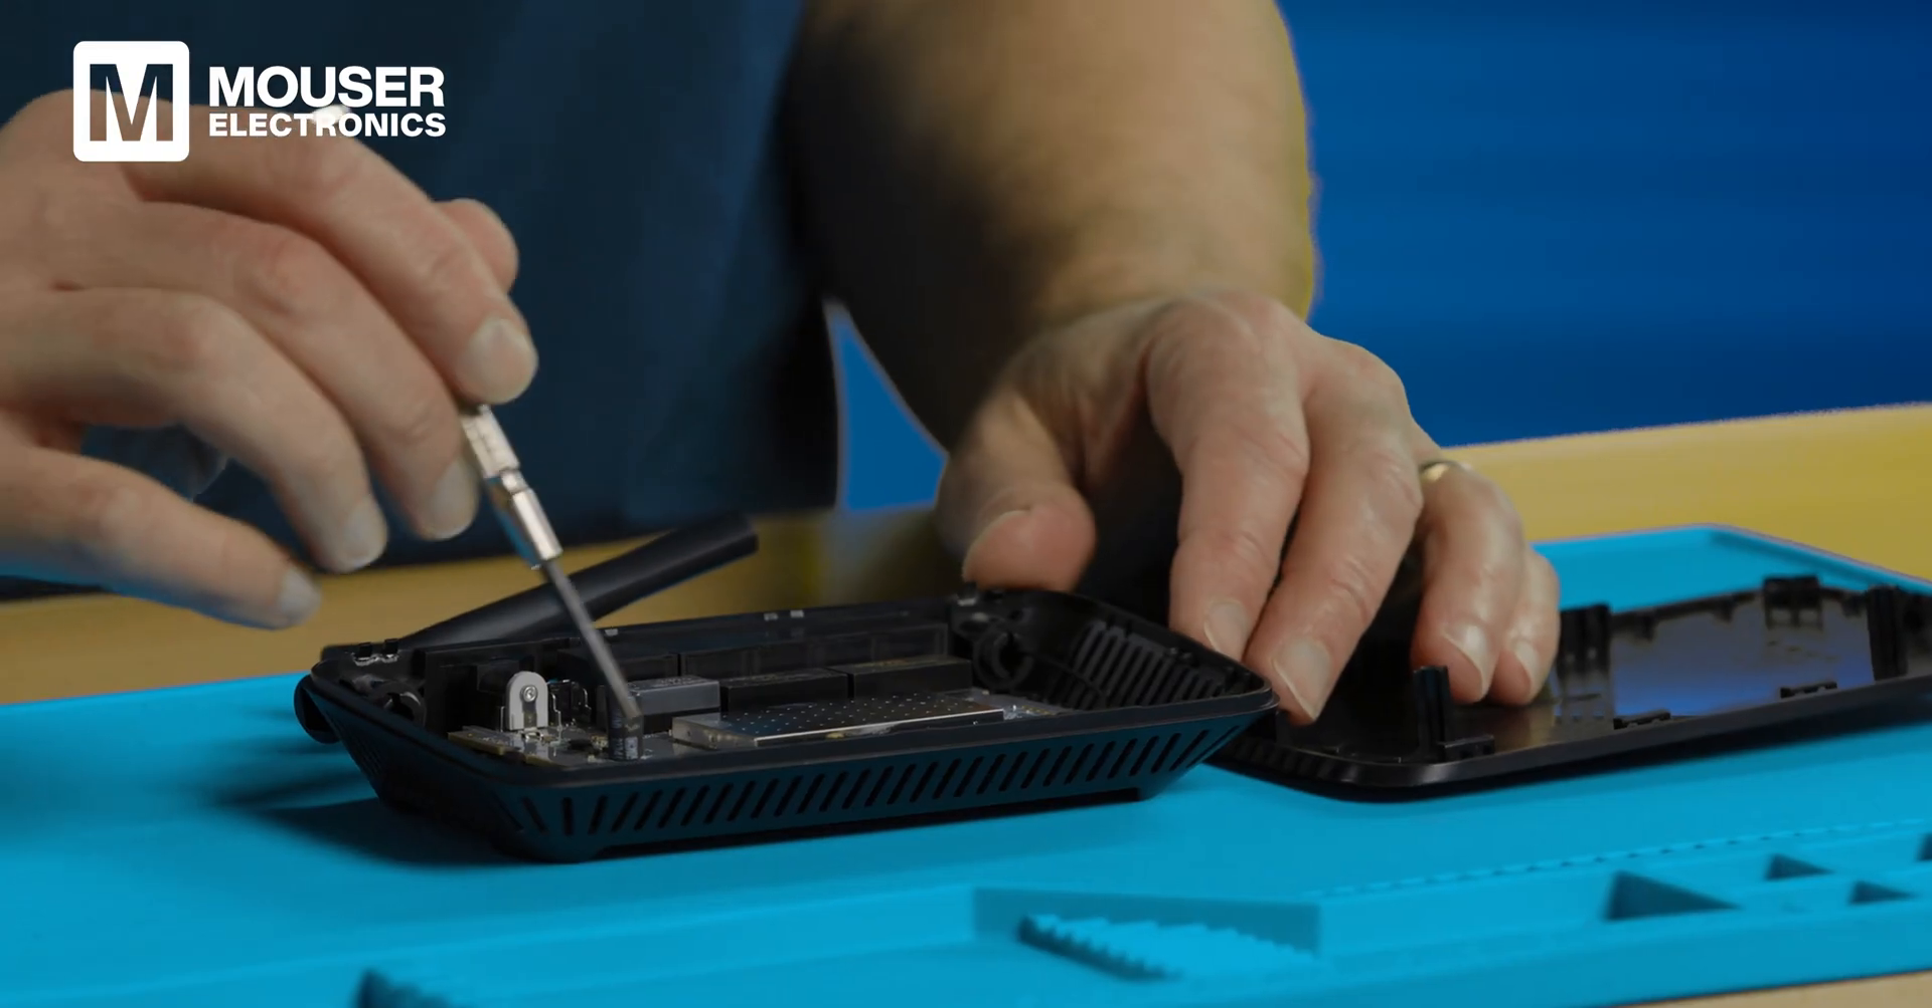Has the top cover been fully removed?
Yes.